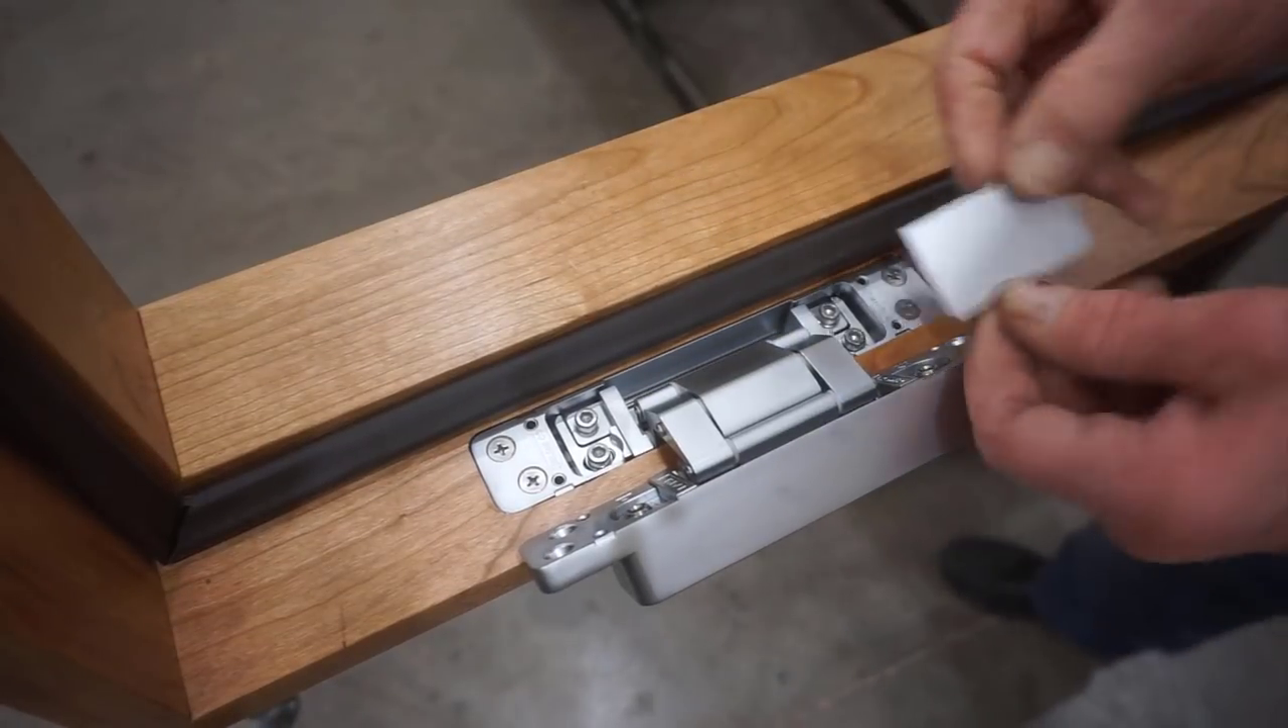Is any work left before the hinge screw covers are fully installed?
Yes.